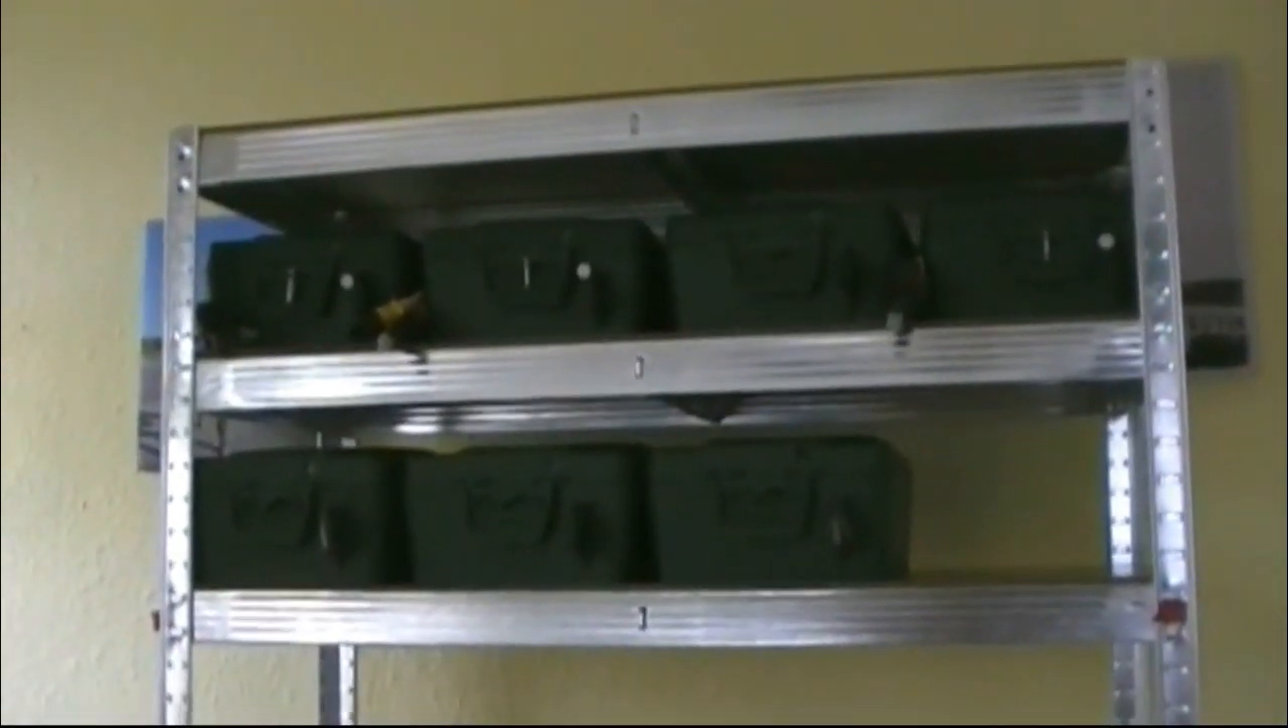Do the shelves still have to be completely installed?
No.